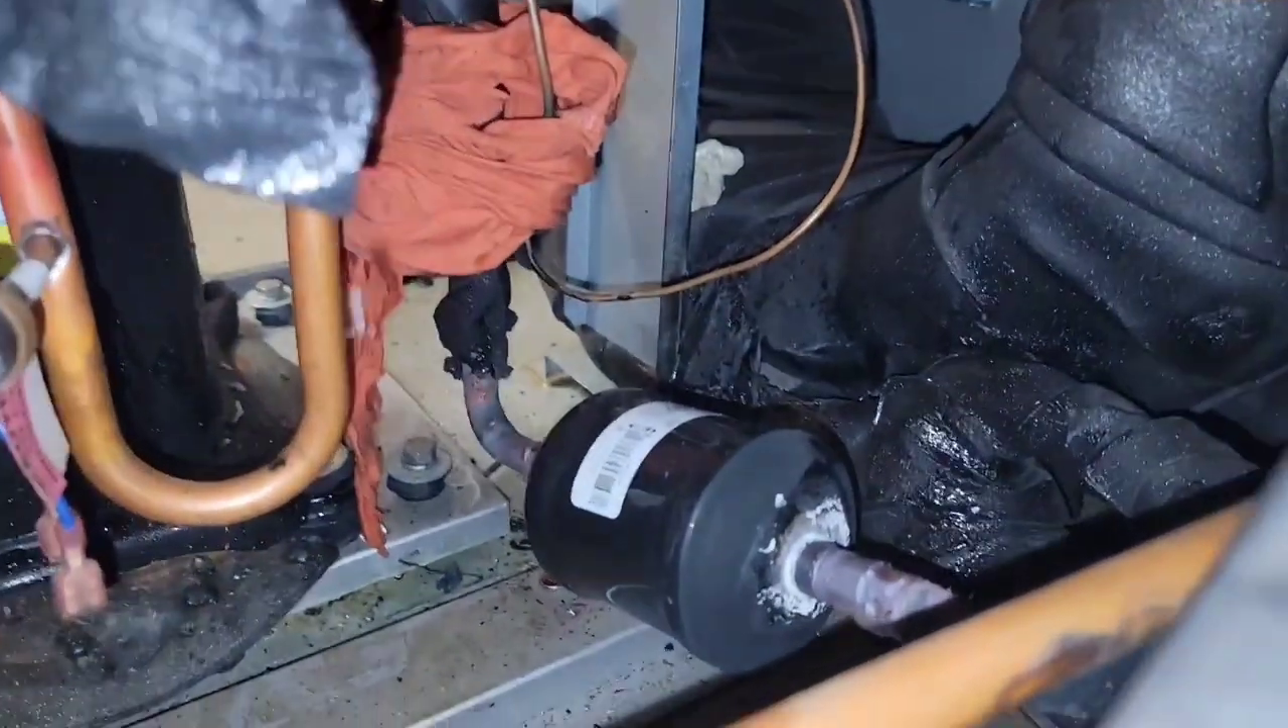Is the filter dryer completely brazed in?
Yes.